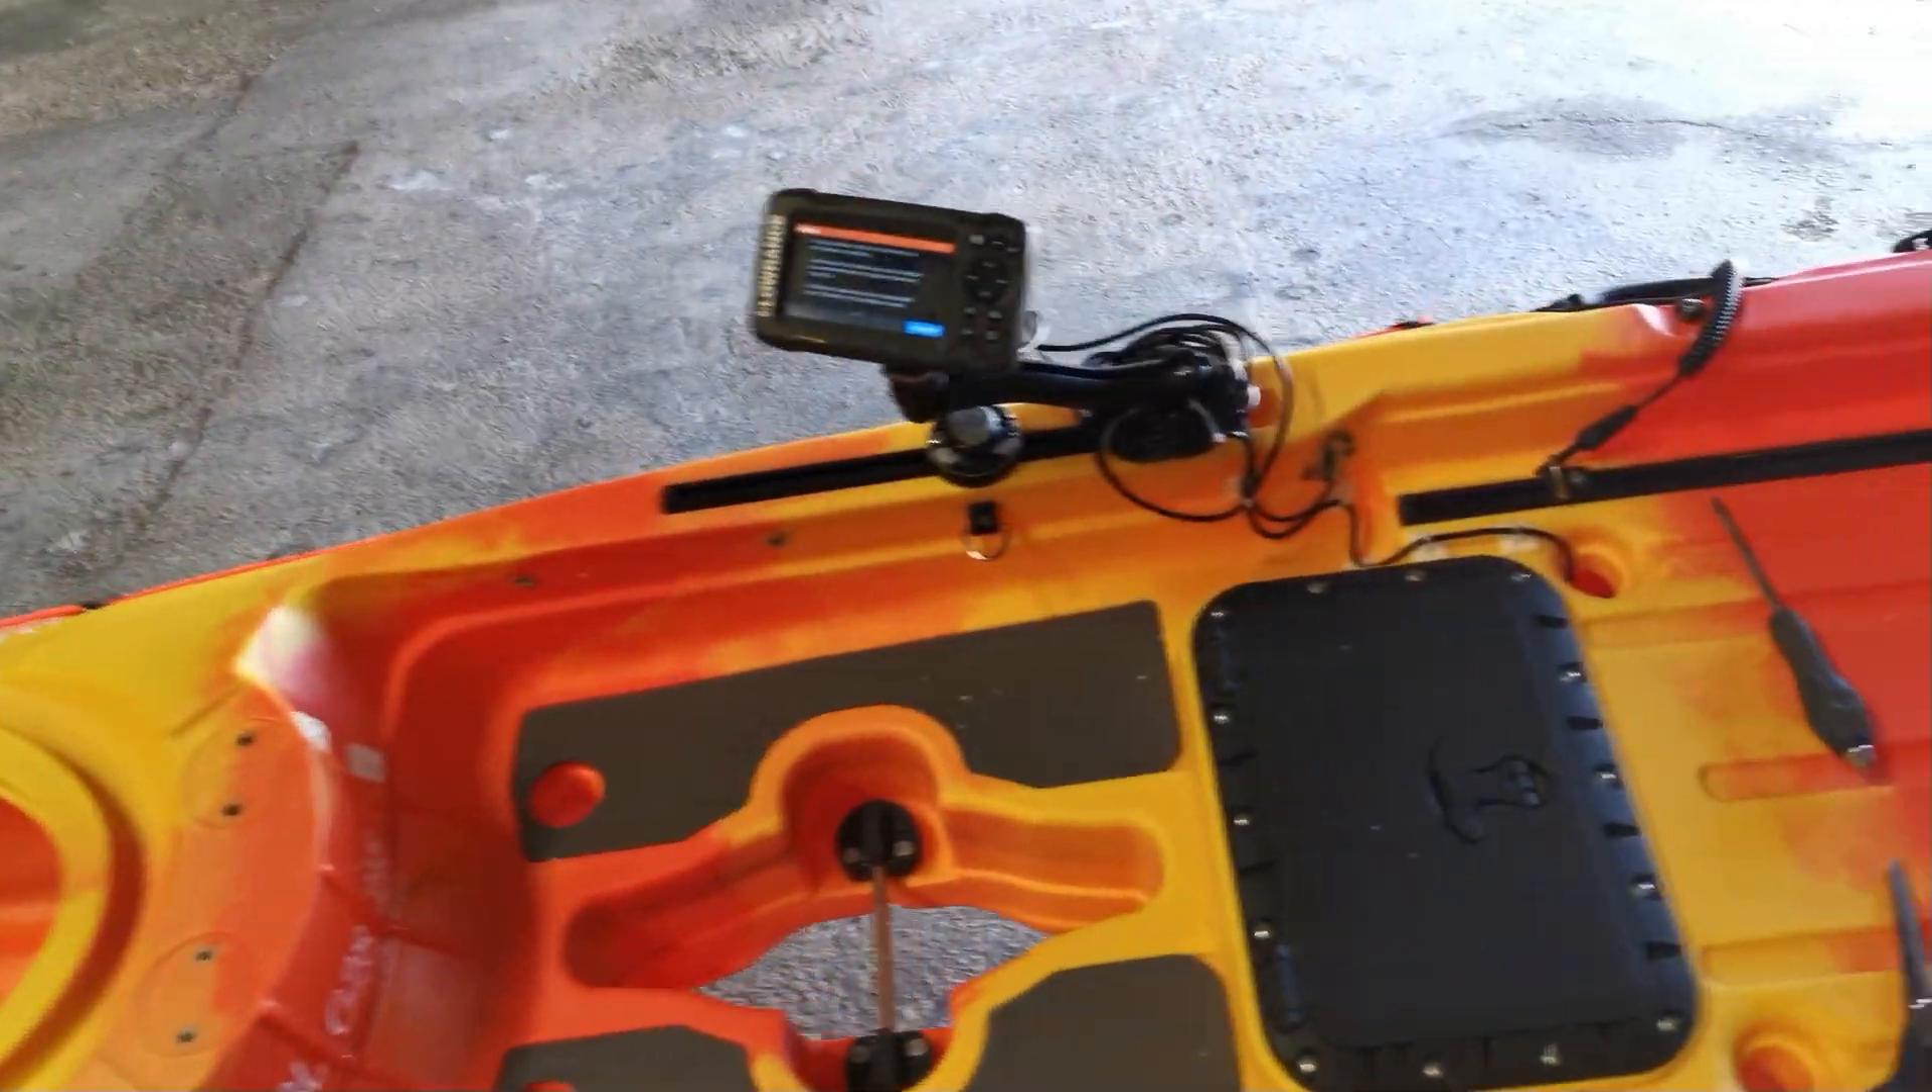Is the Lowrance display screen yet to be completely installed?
No.